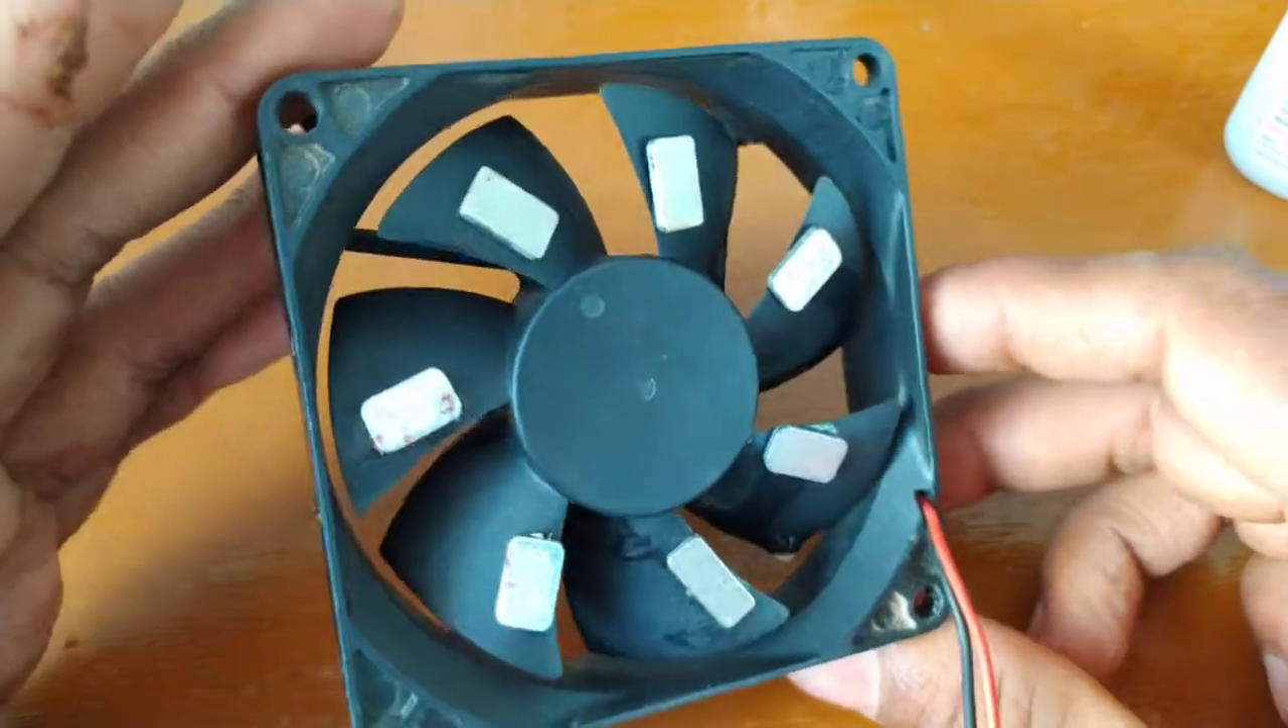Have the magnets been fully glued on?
Yes.